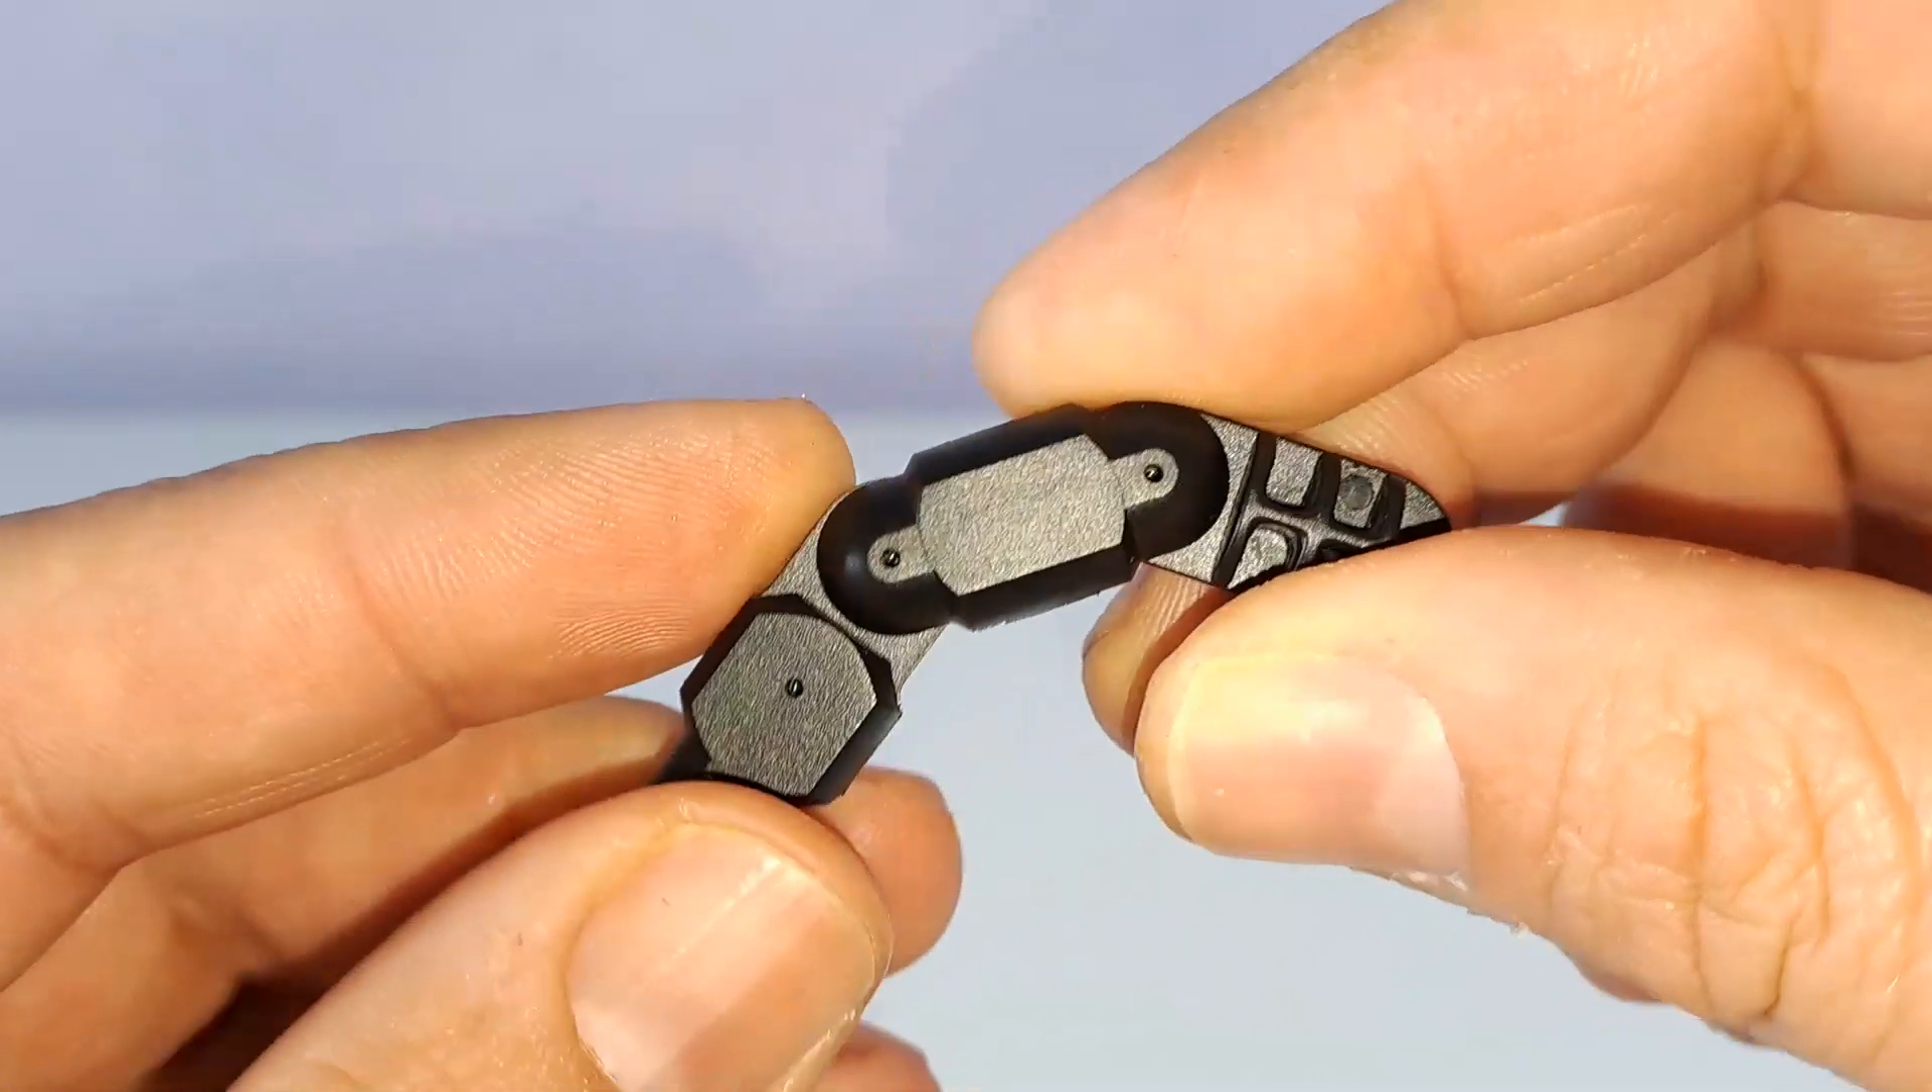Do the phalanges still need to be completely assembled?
No.